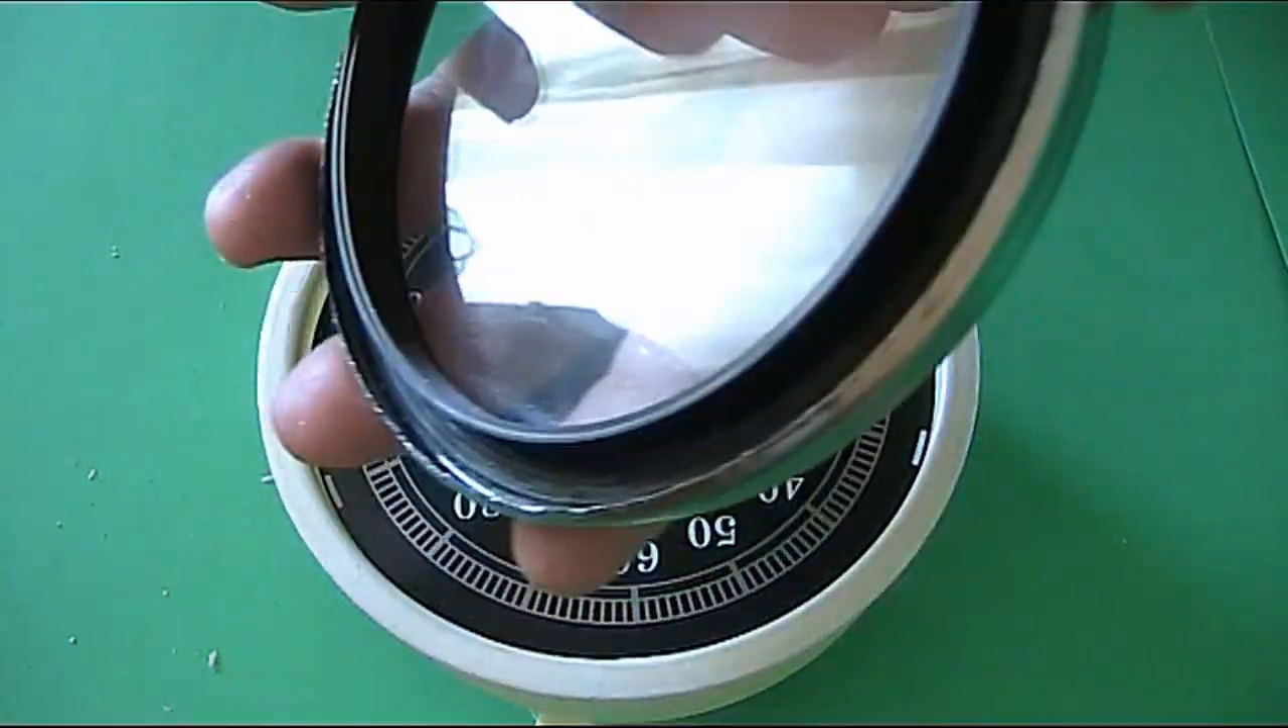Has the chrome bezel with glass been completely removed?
Yes.